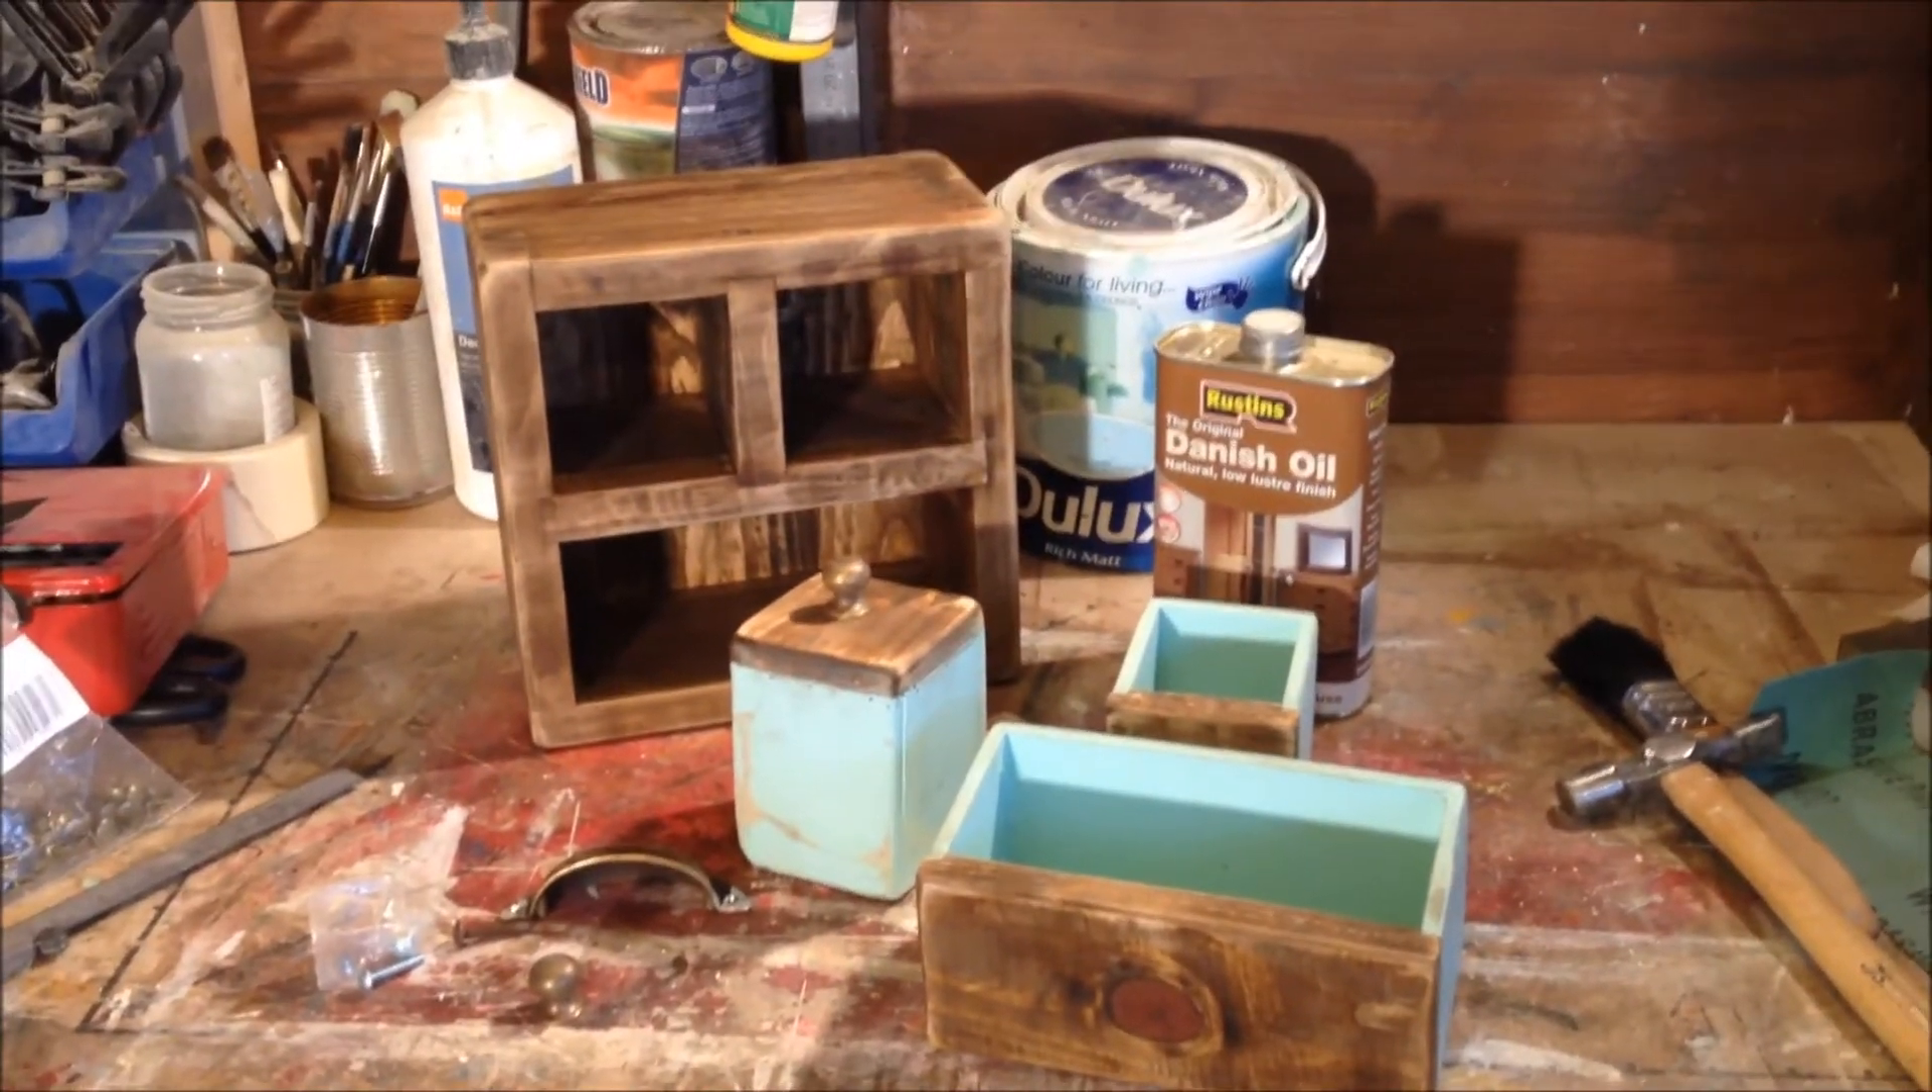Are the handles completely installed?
No.